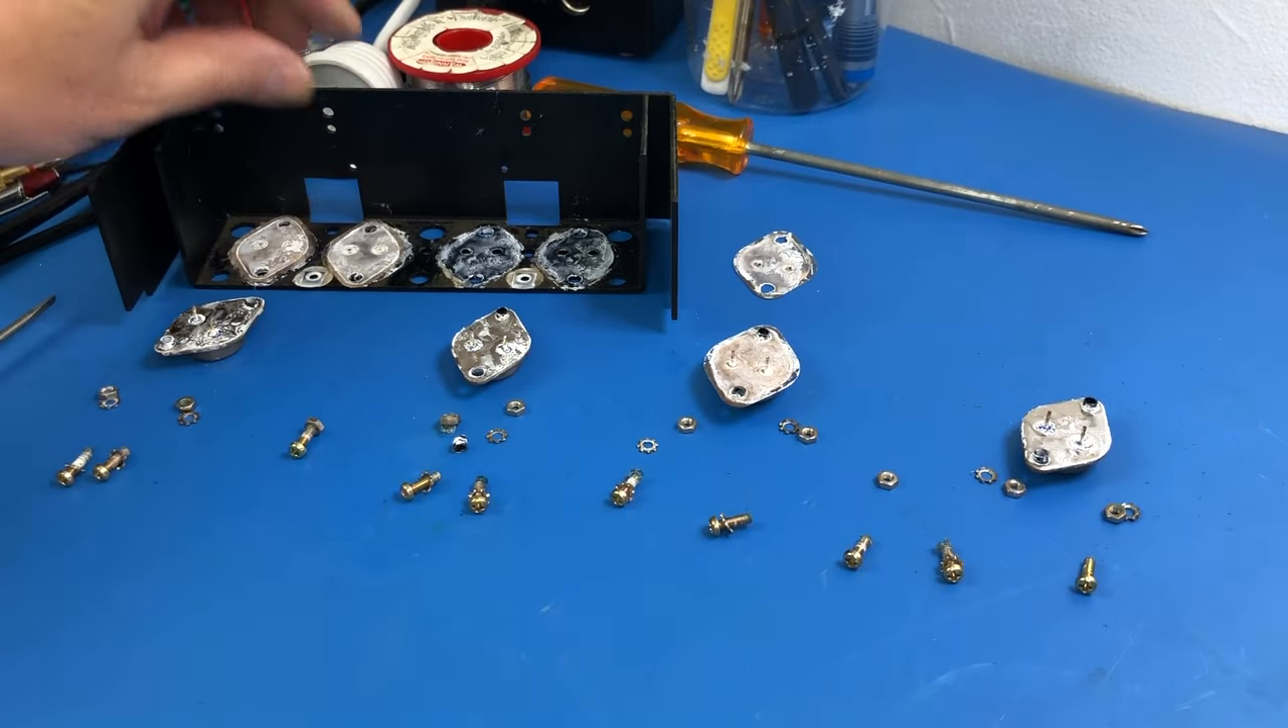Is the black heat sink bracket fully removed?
Yes.